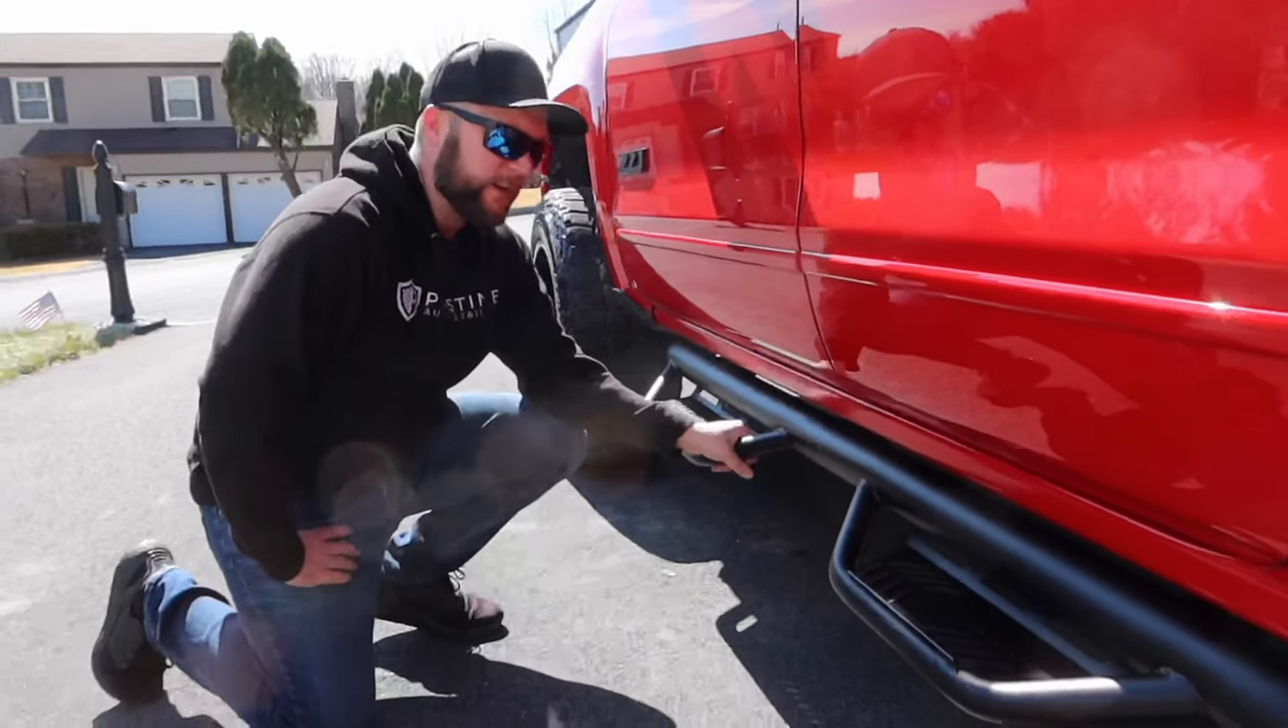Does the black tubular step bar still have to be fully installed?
No.